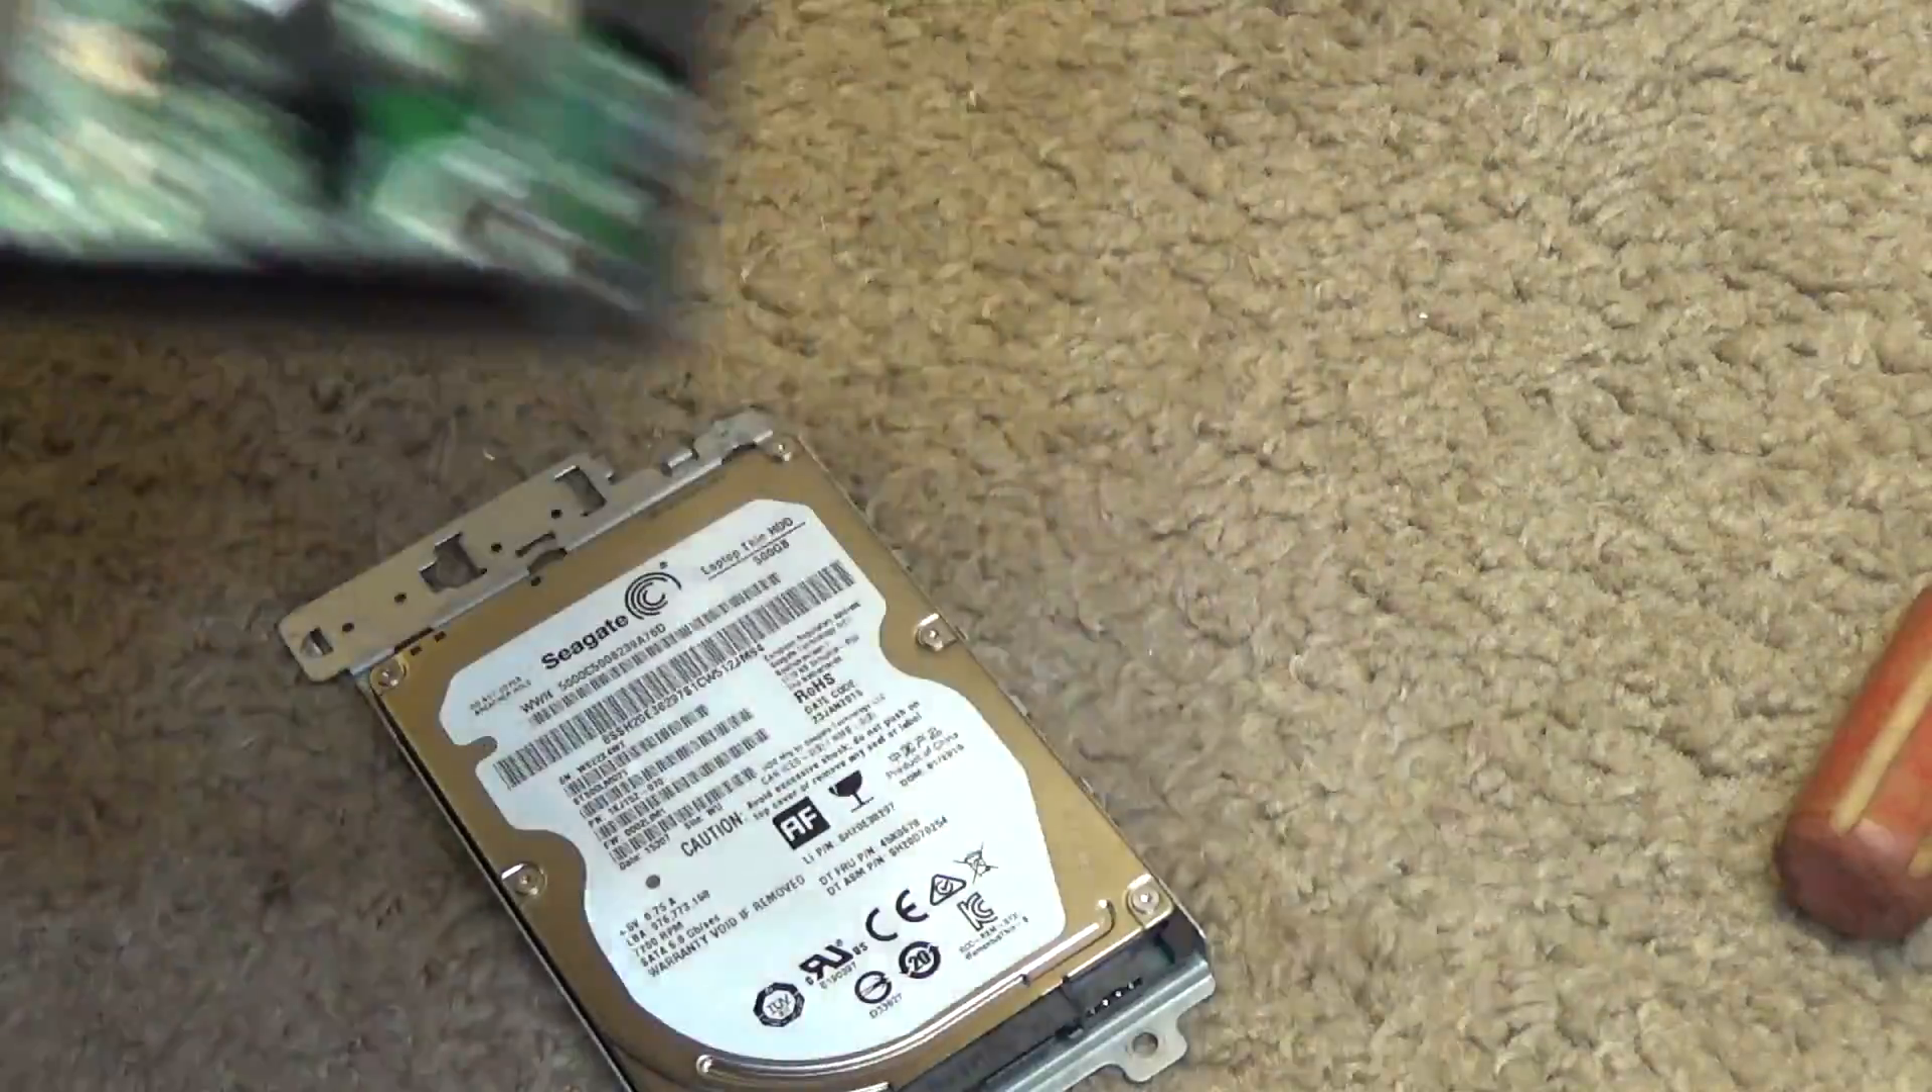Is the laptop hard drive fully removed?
Yes.